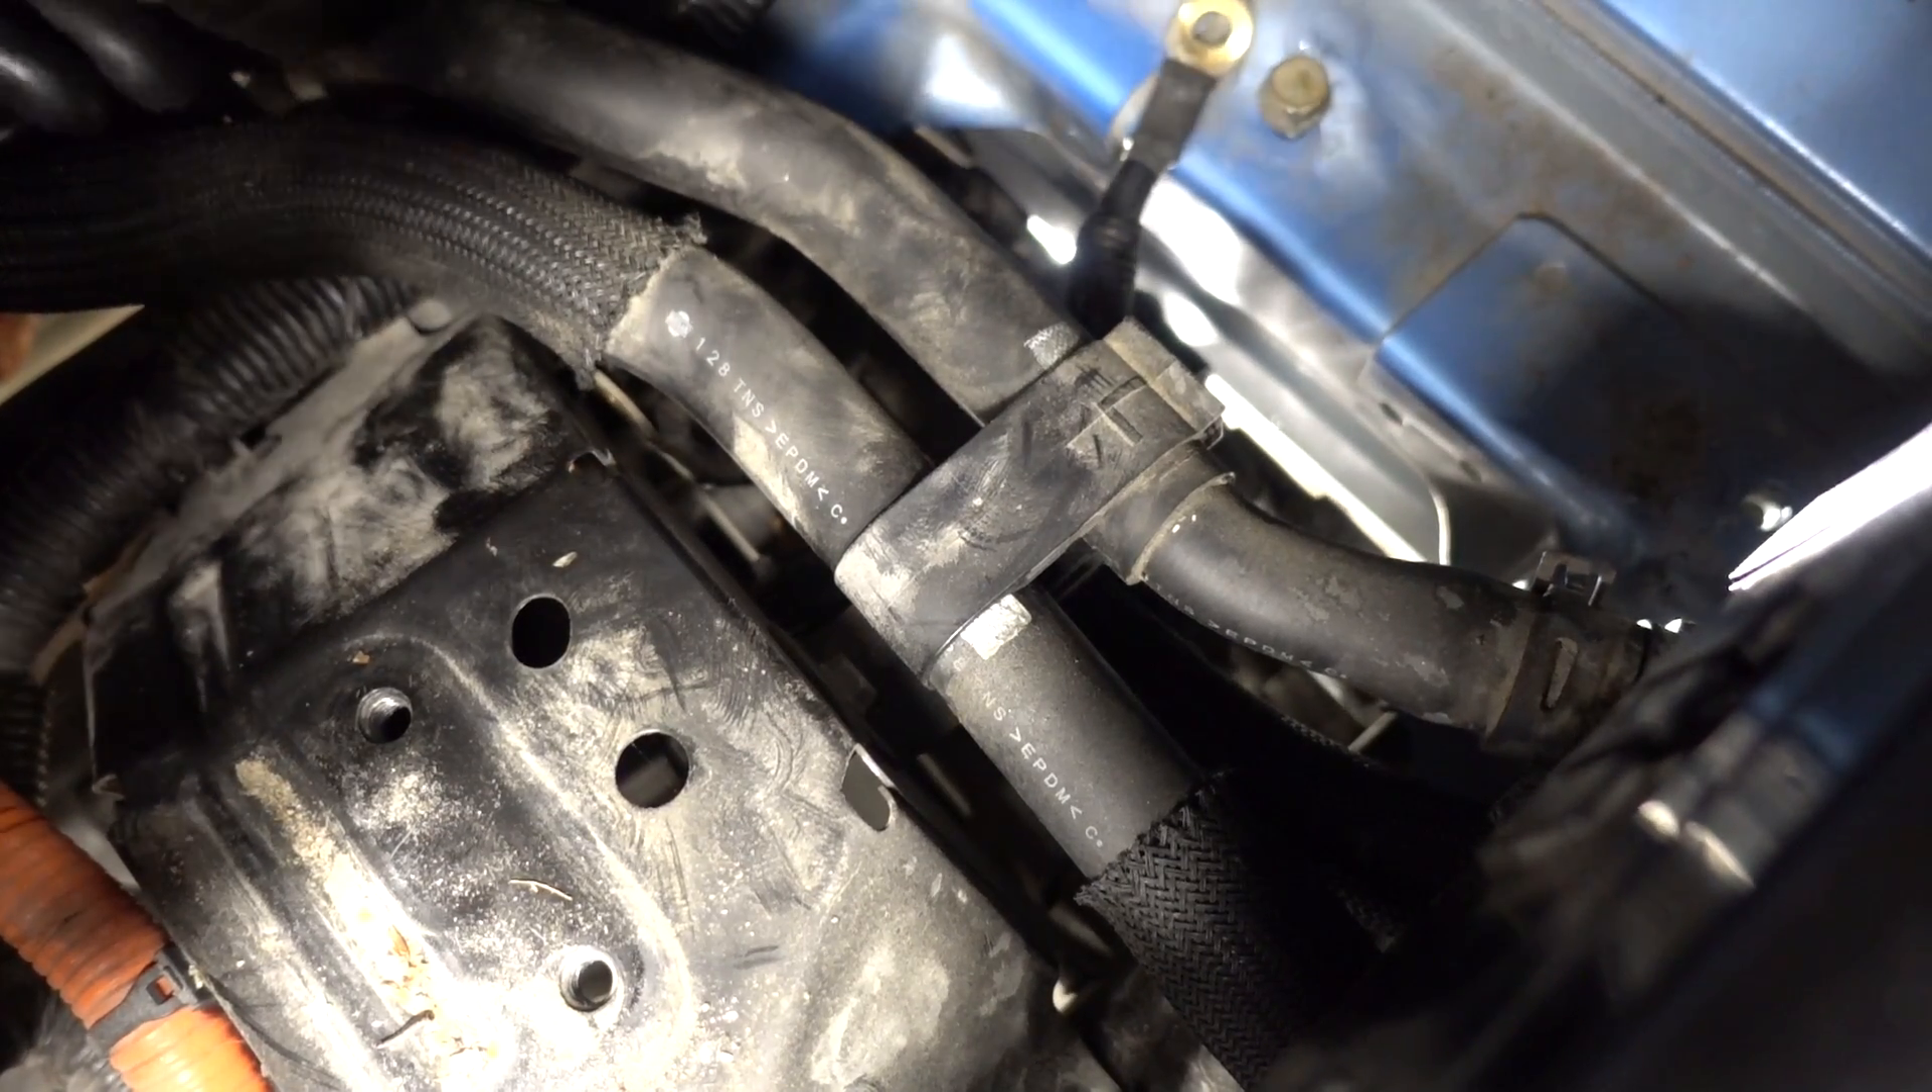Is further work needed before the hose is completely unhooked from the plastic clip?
Yes.